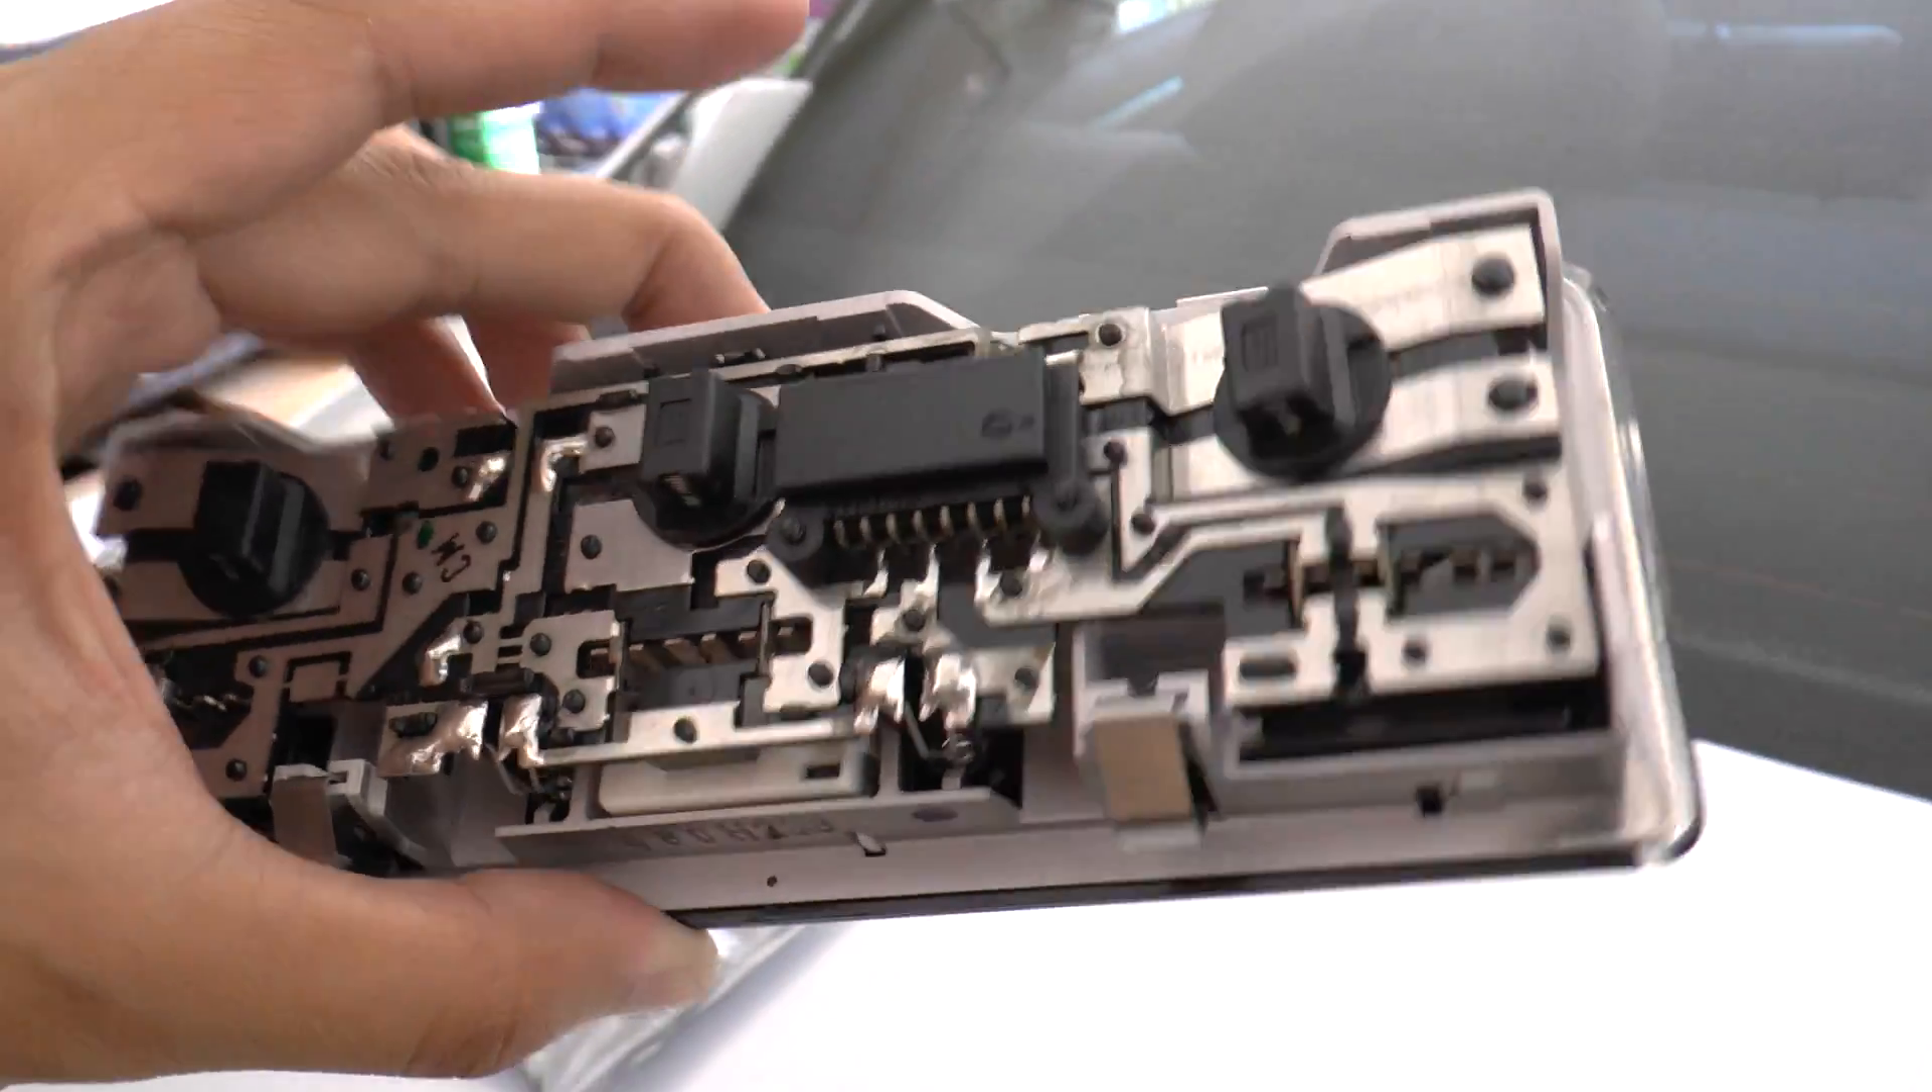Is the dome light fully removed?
Yes.